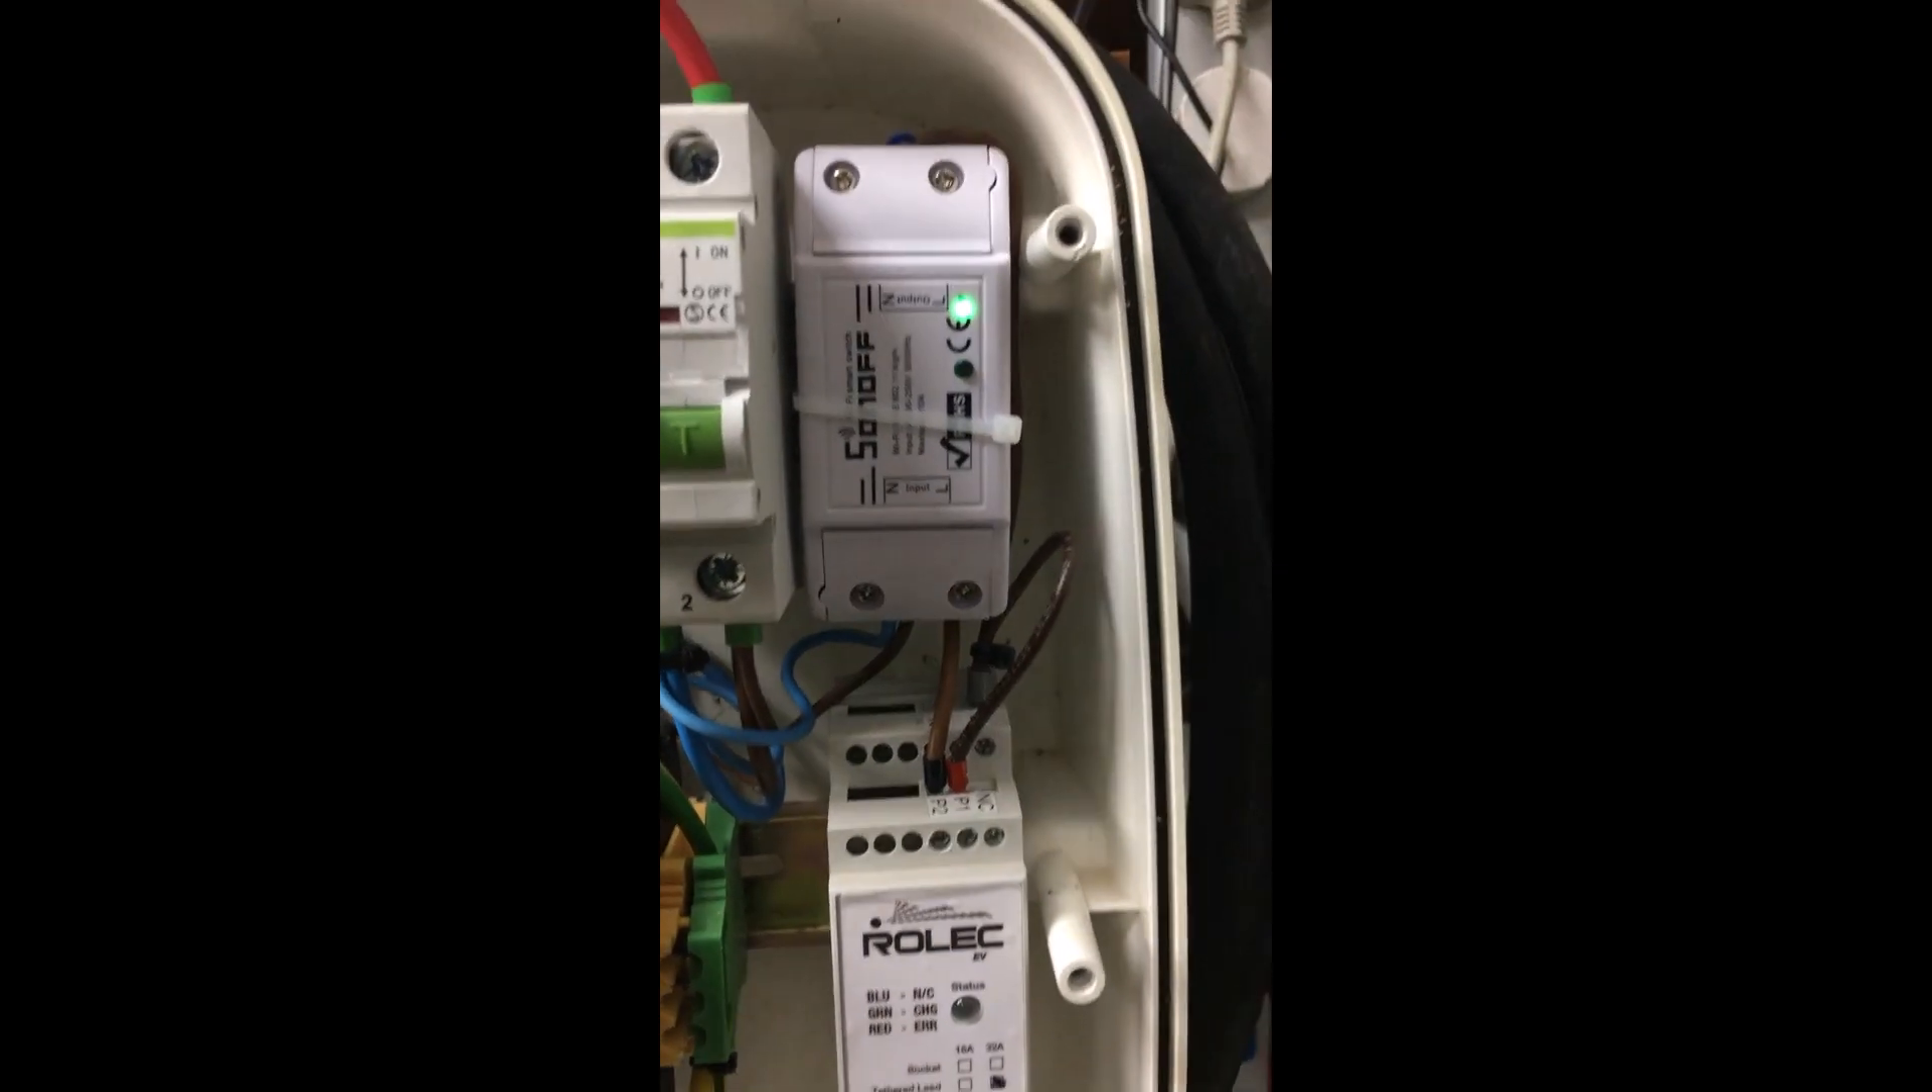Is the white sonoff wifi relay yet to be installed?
No.